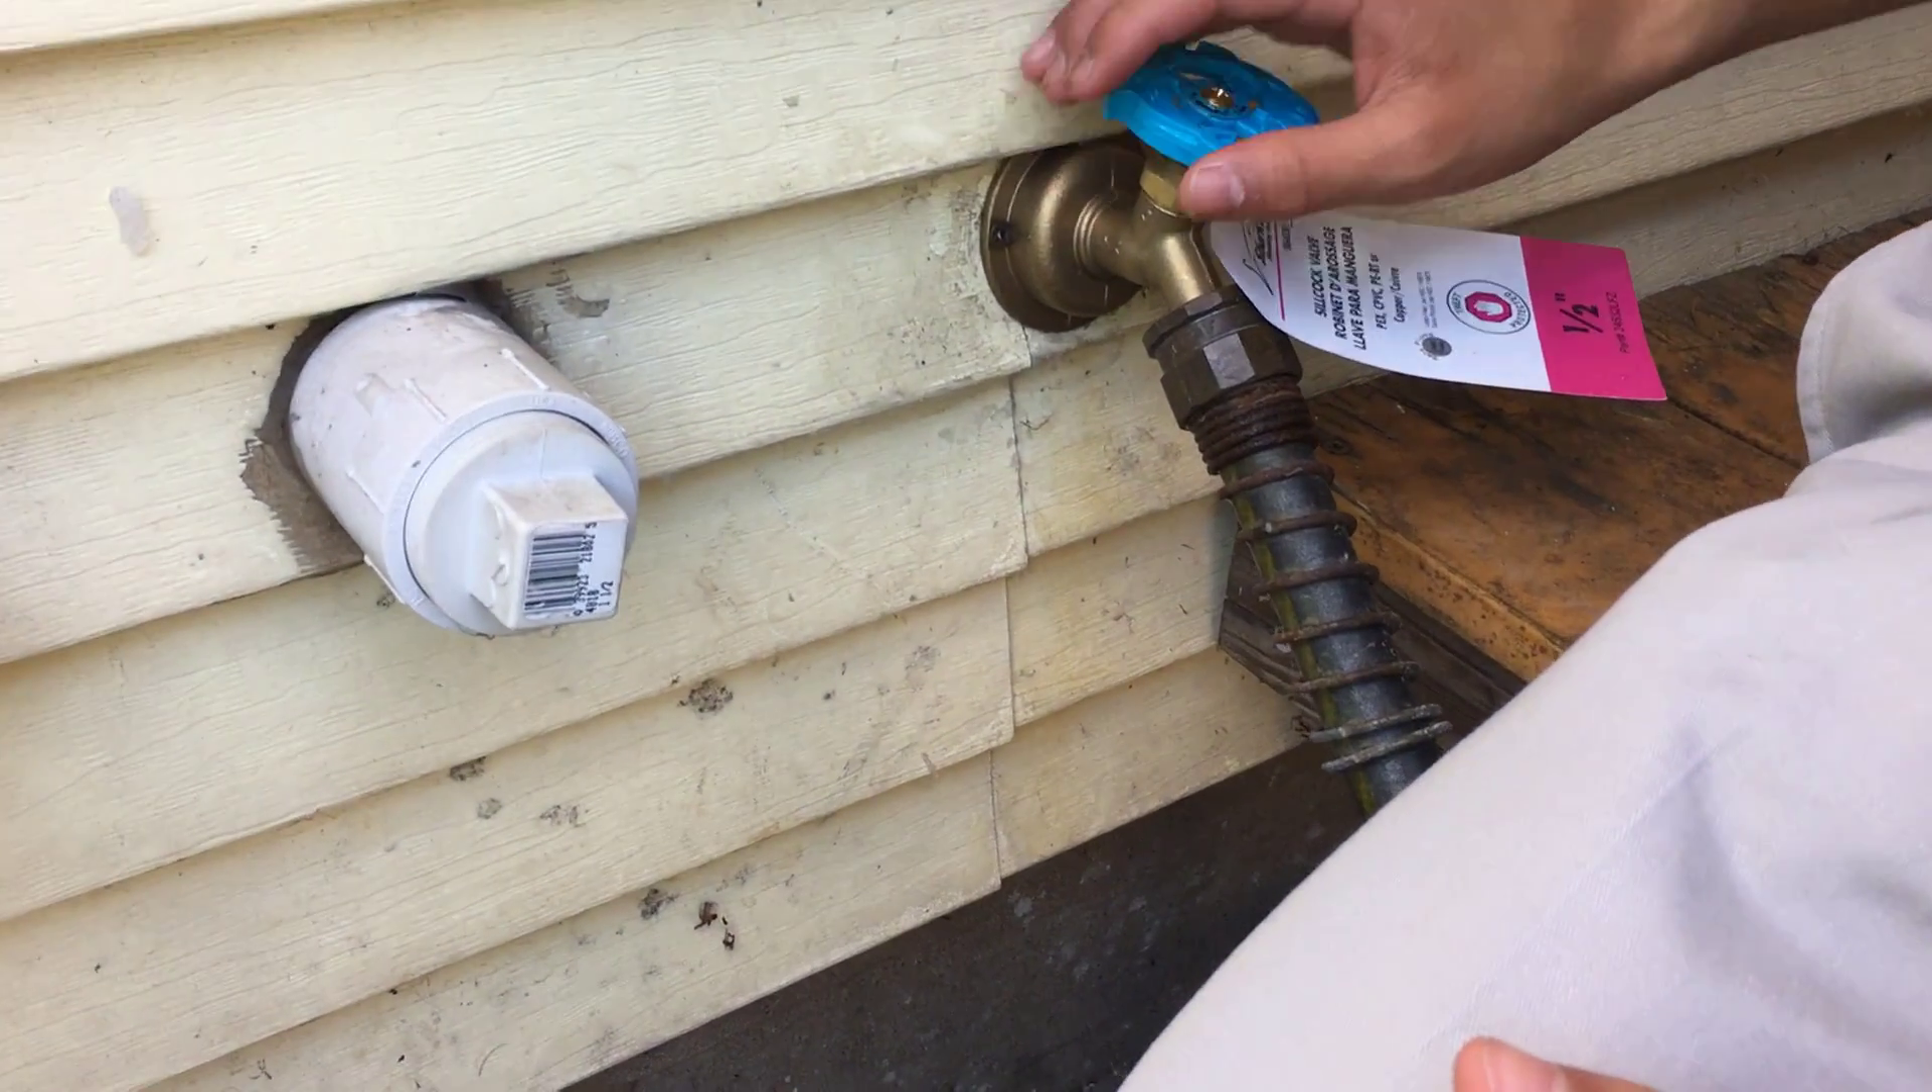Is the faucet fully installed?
Yes.